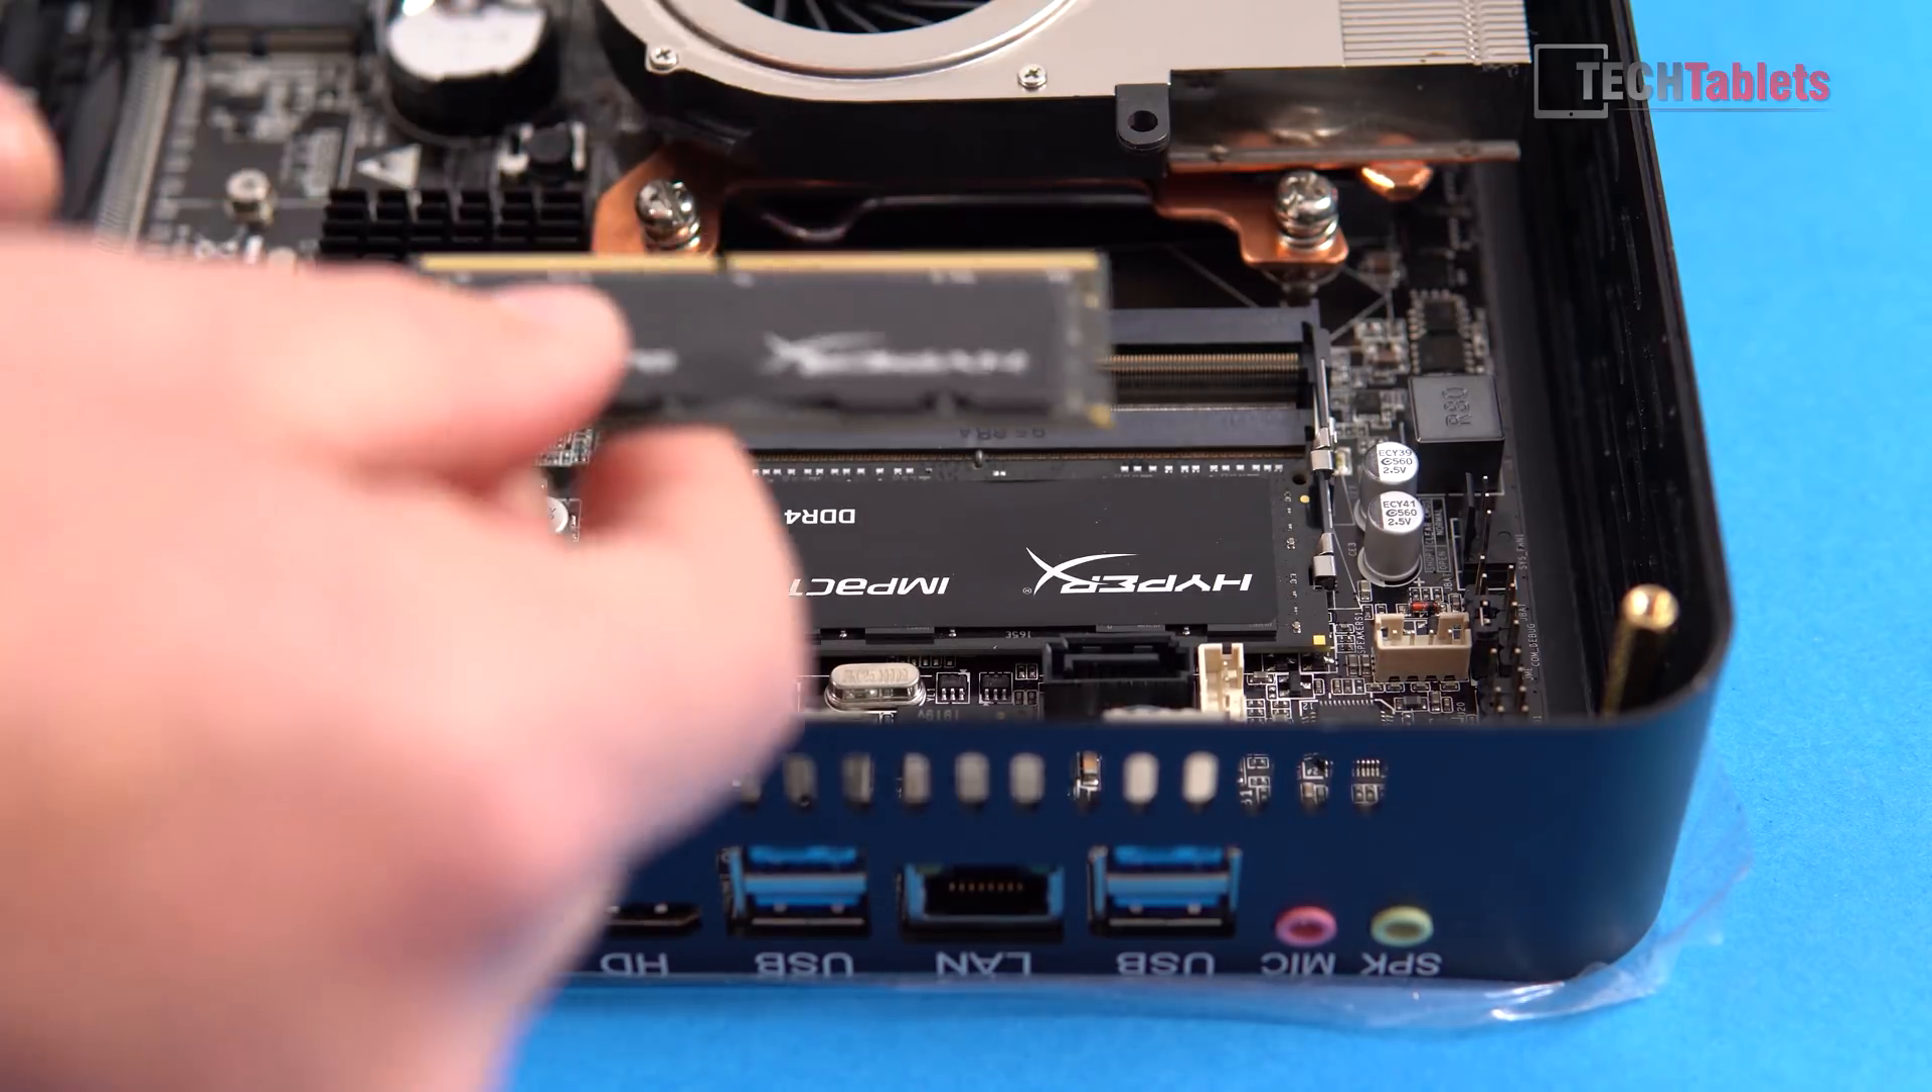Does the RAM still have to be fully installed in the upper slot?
Yes.